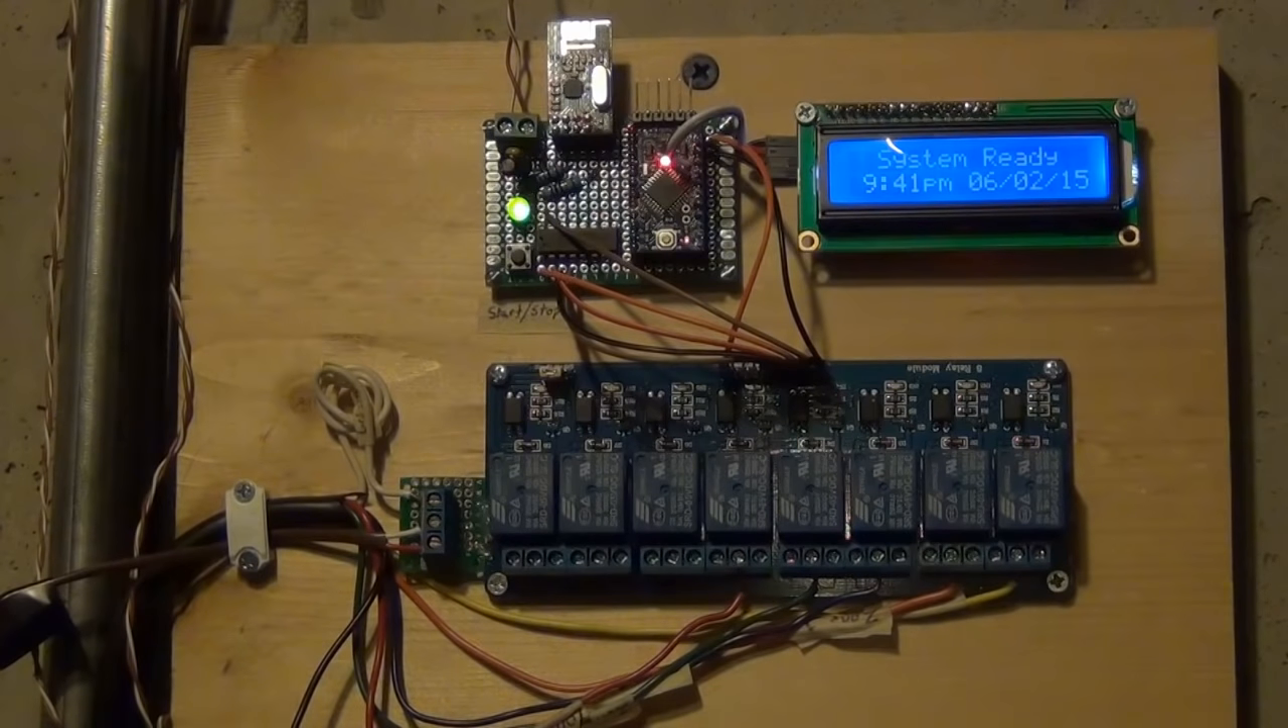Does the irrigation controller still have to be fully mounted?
No.